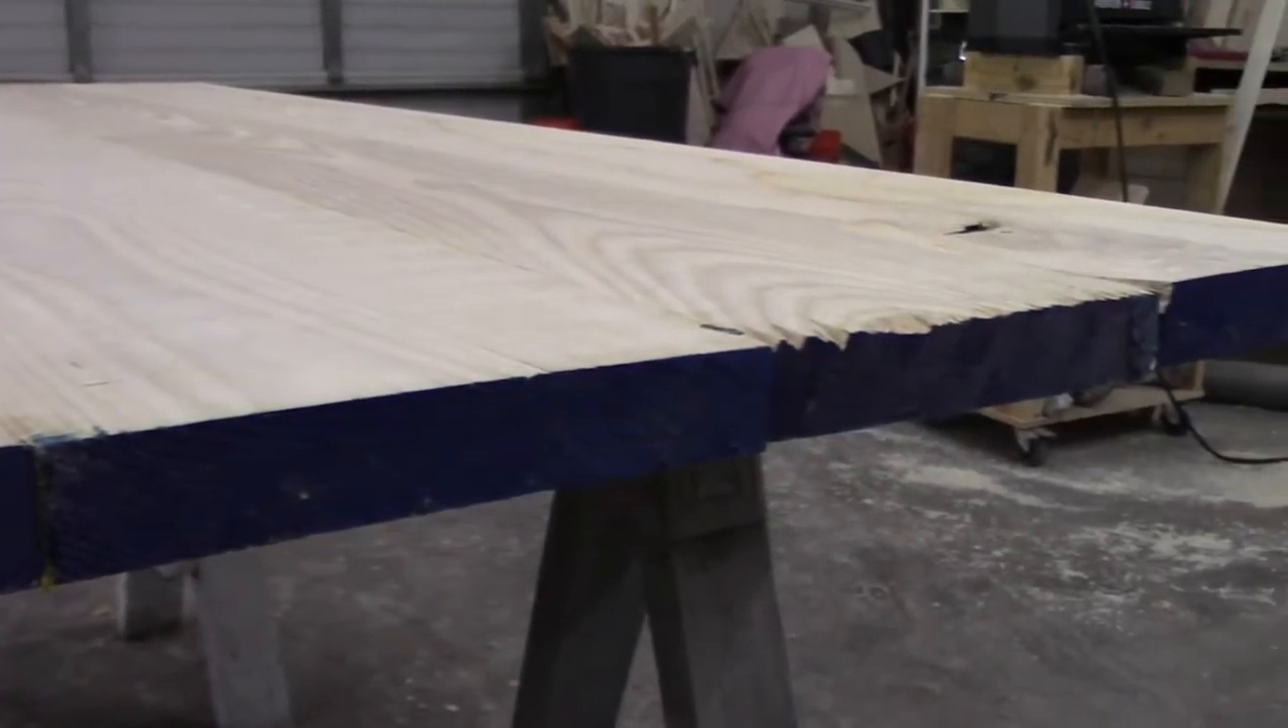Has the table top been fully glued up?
Yes.